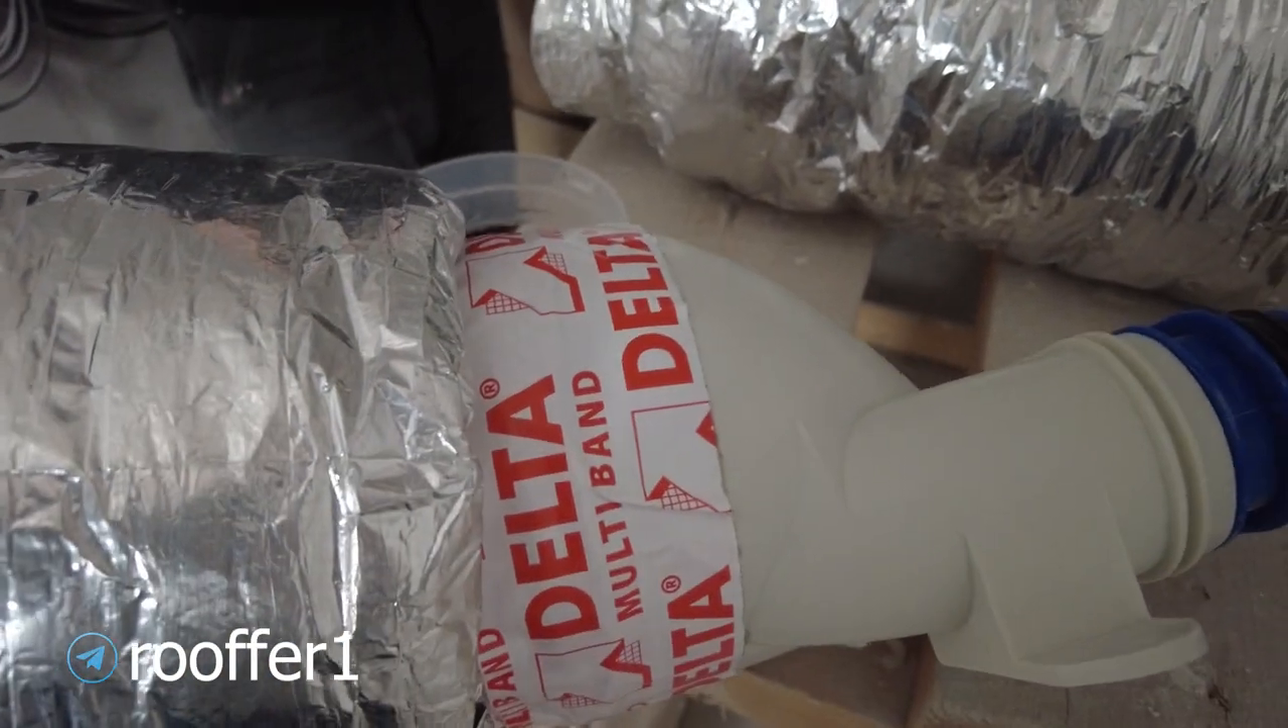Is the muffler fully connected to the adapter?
Yes.